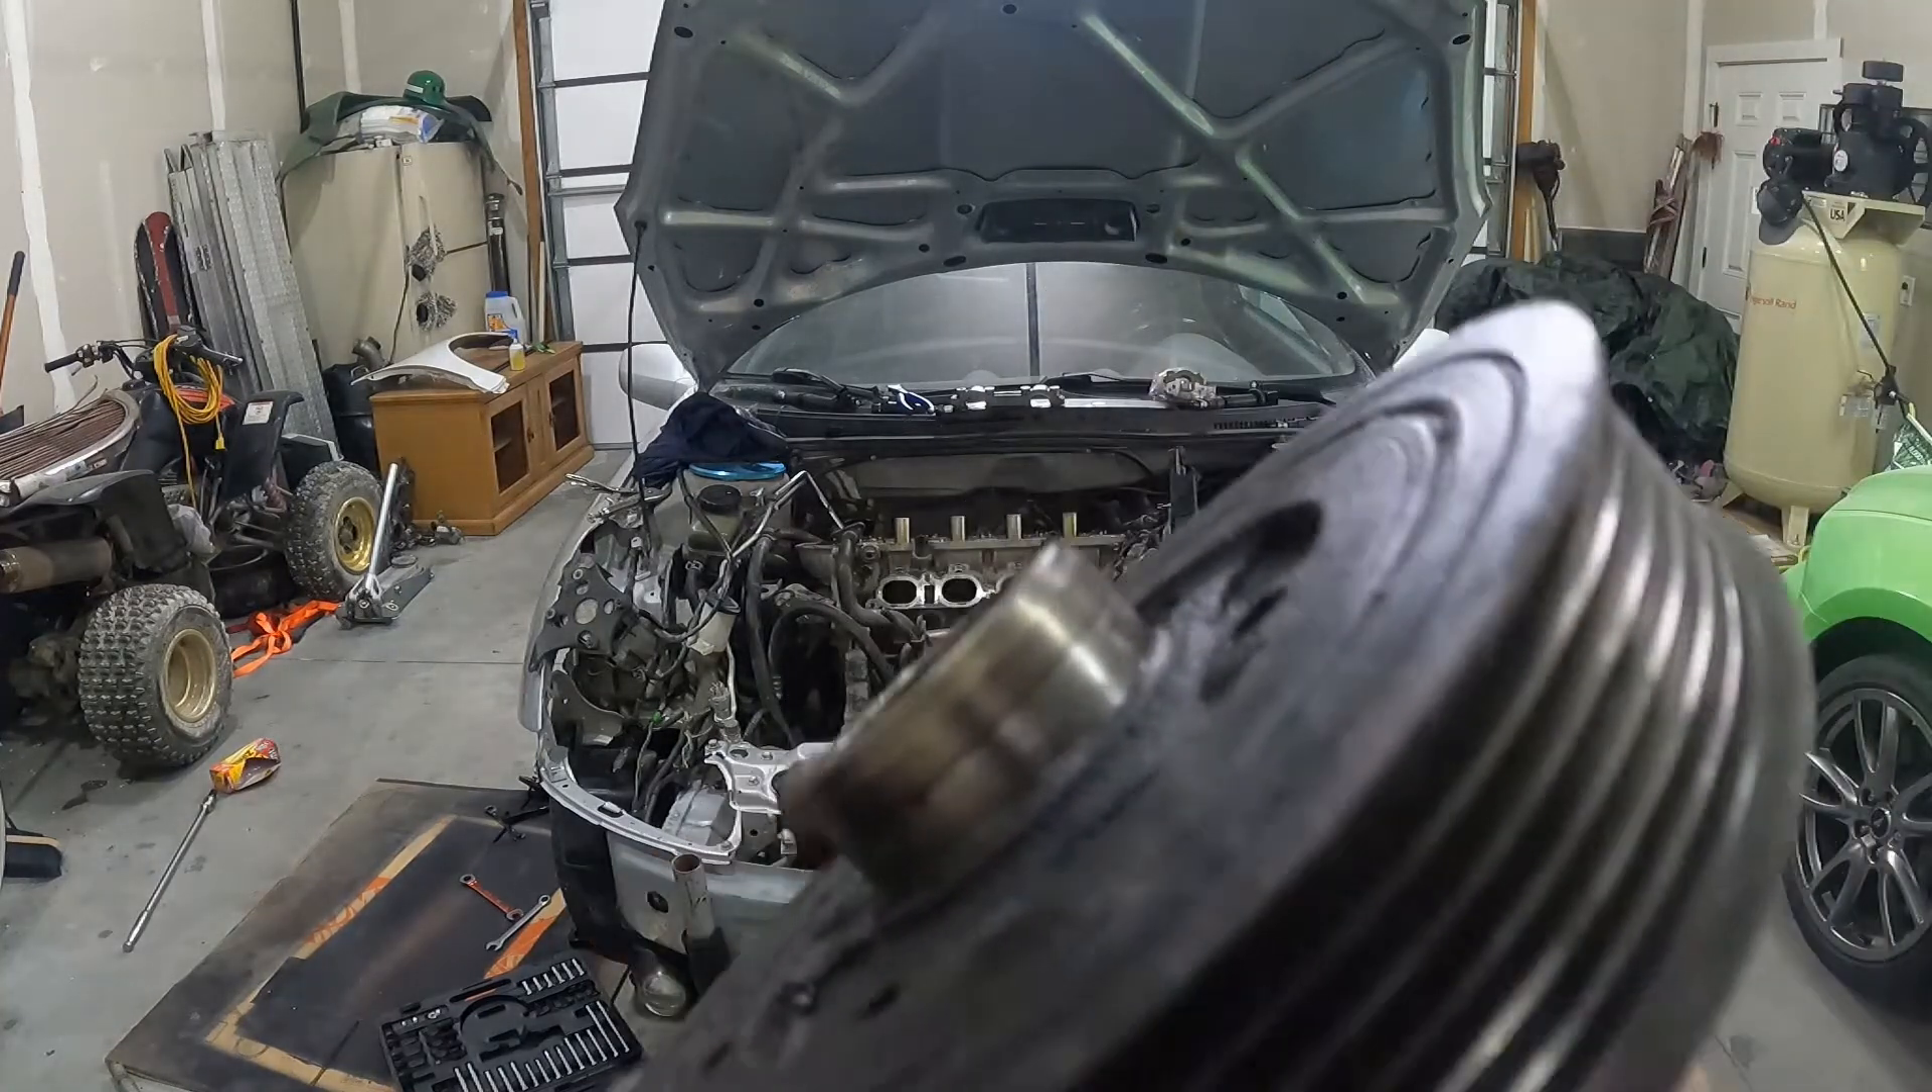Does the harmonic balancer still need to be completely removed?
No.